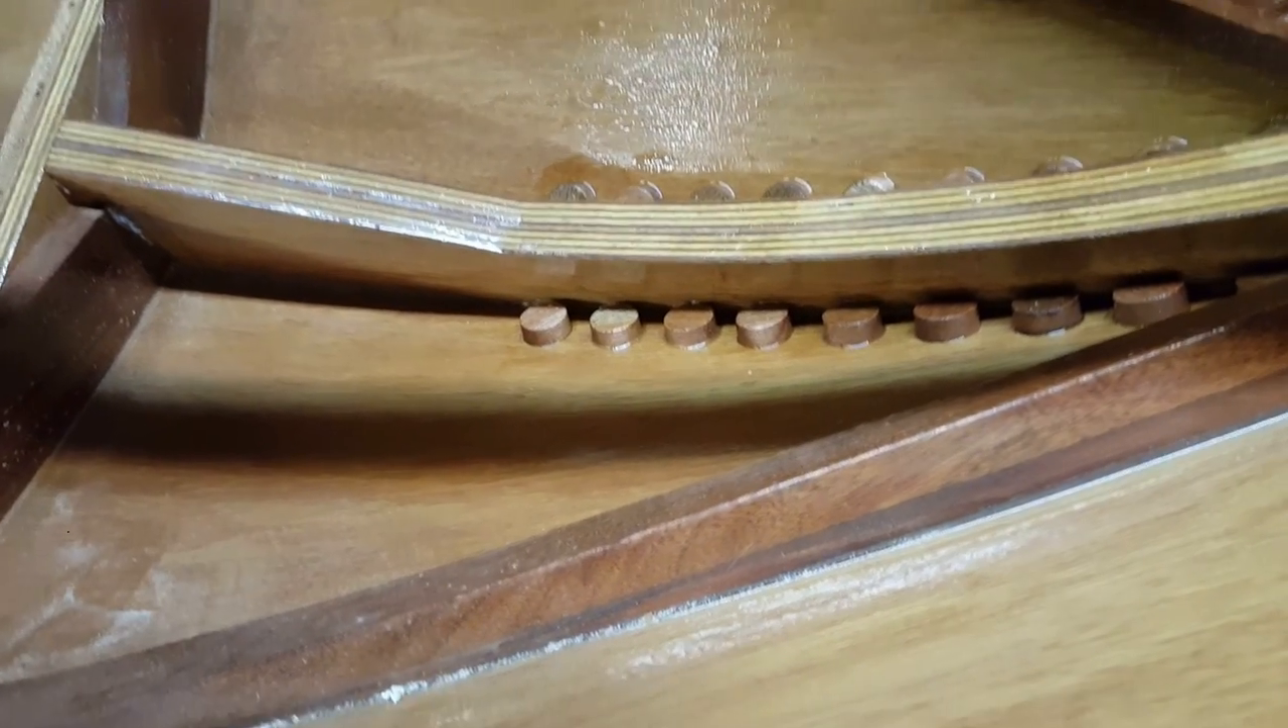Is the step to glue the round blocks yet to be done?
No.